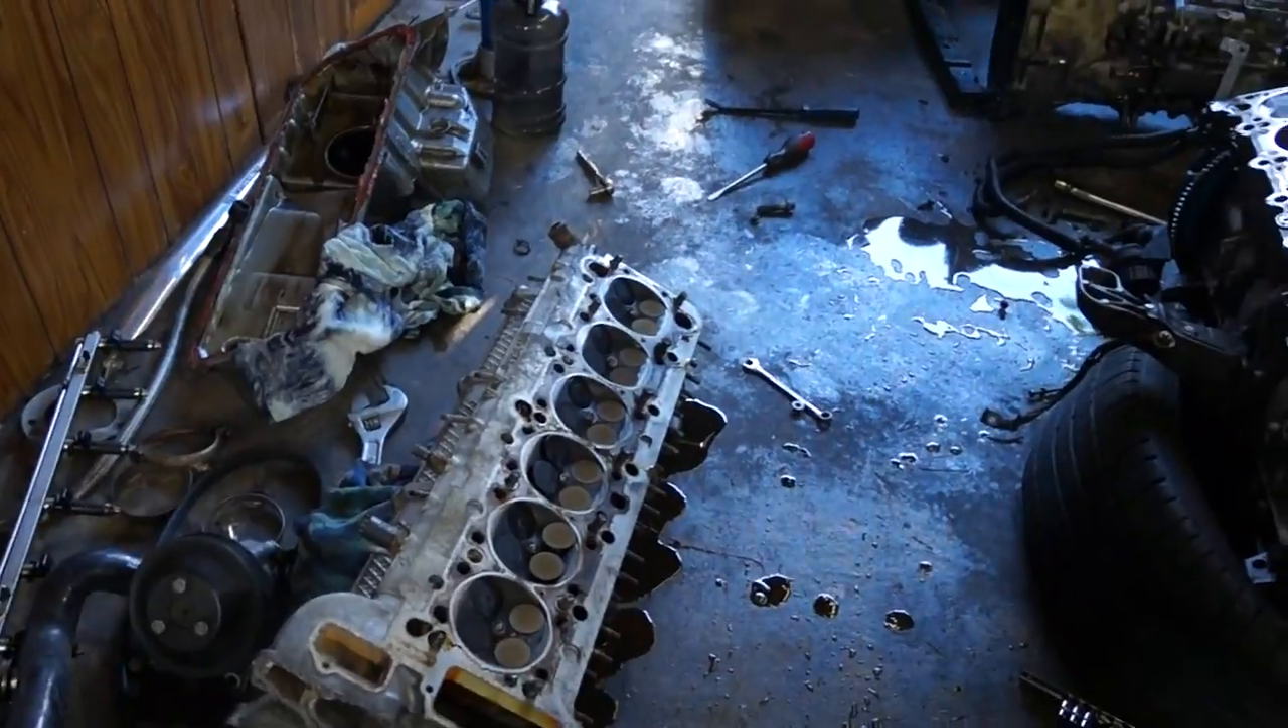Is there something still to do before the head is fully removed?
No.